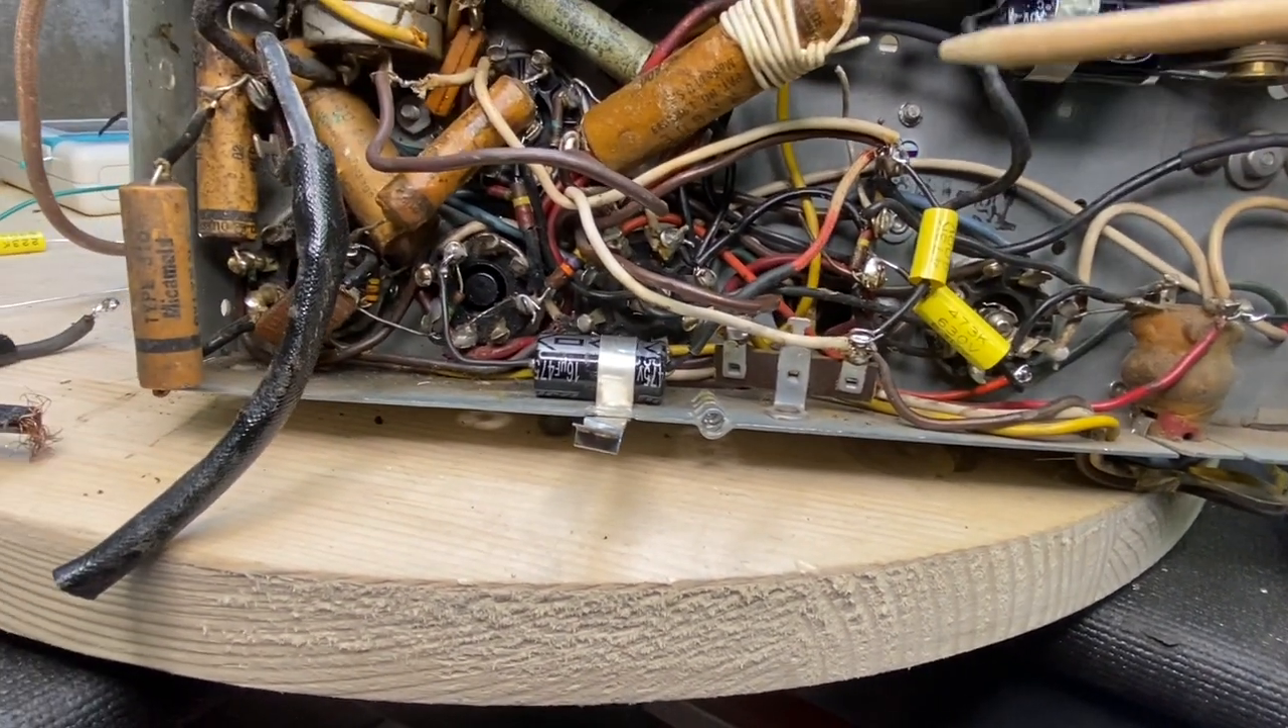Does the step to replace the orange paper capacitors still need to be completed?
Yes.